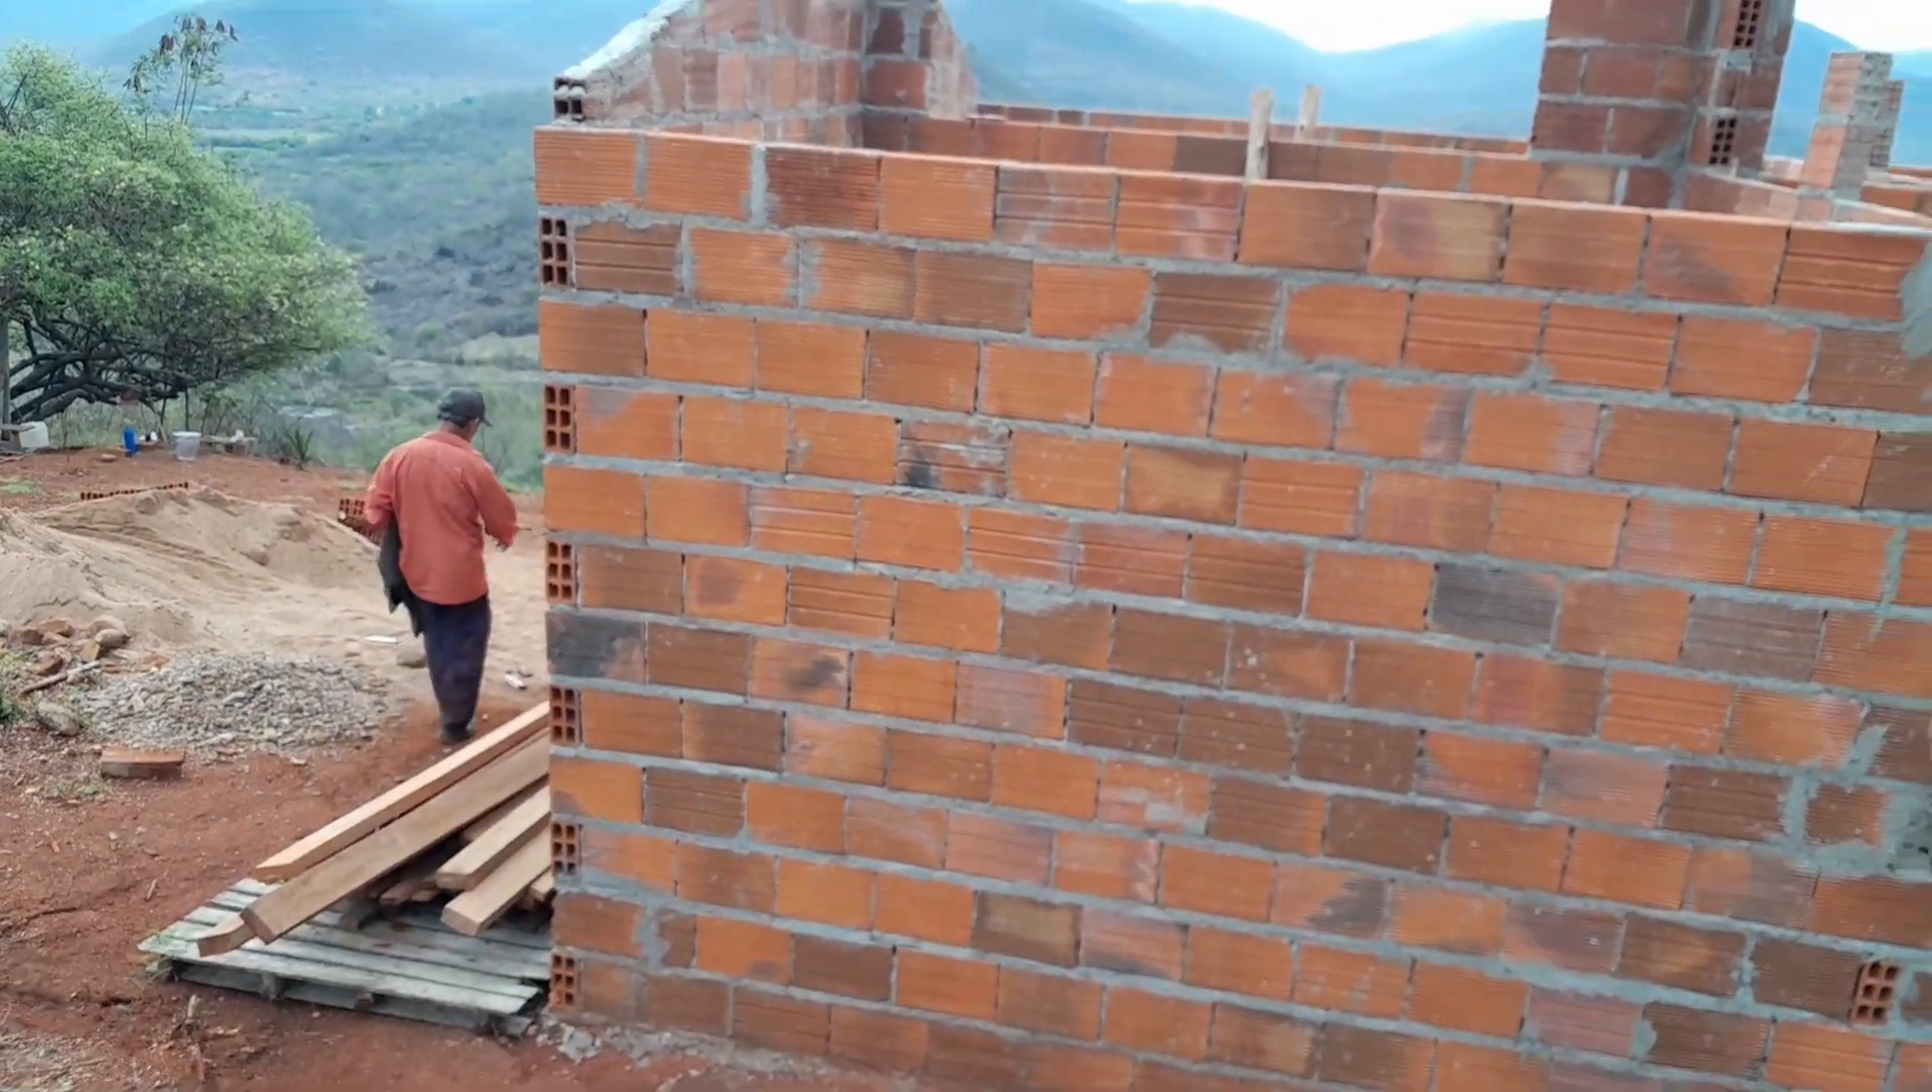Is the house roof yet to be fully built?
Yes.